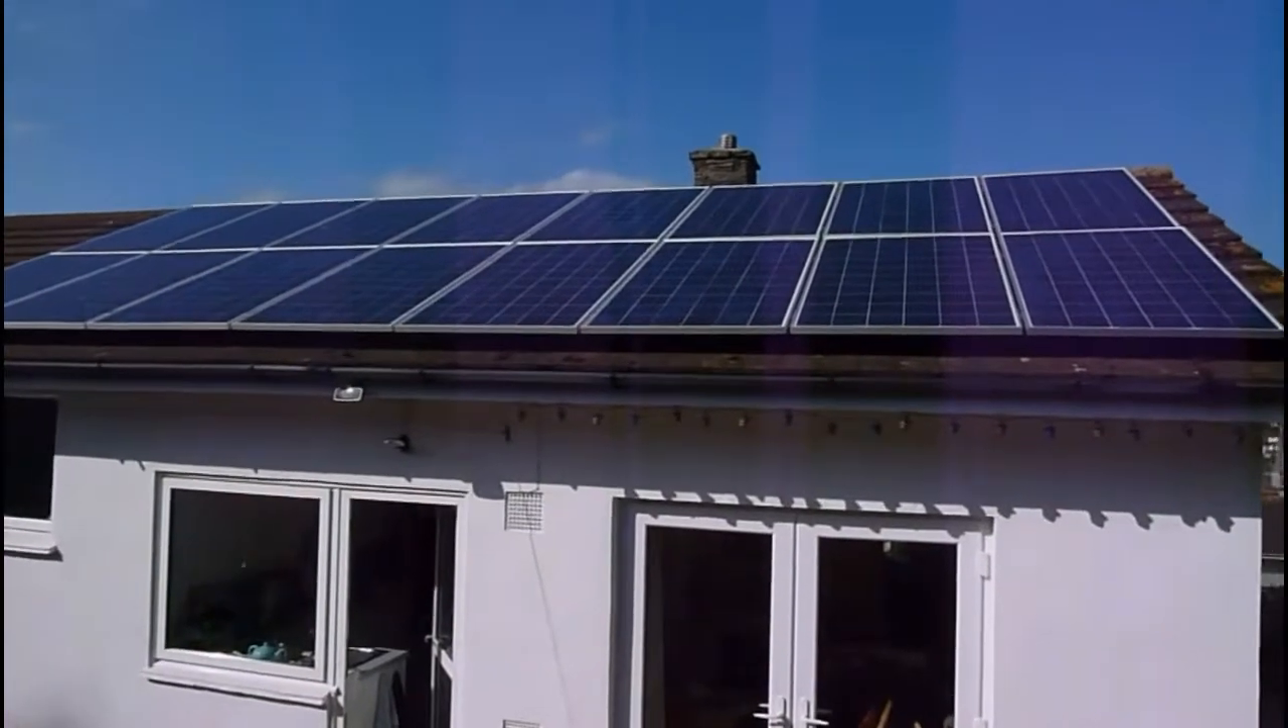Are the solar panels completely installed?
Yes.